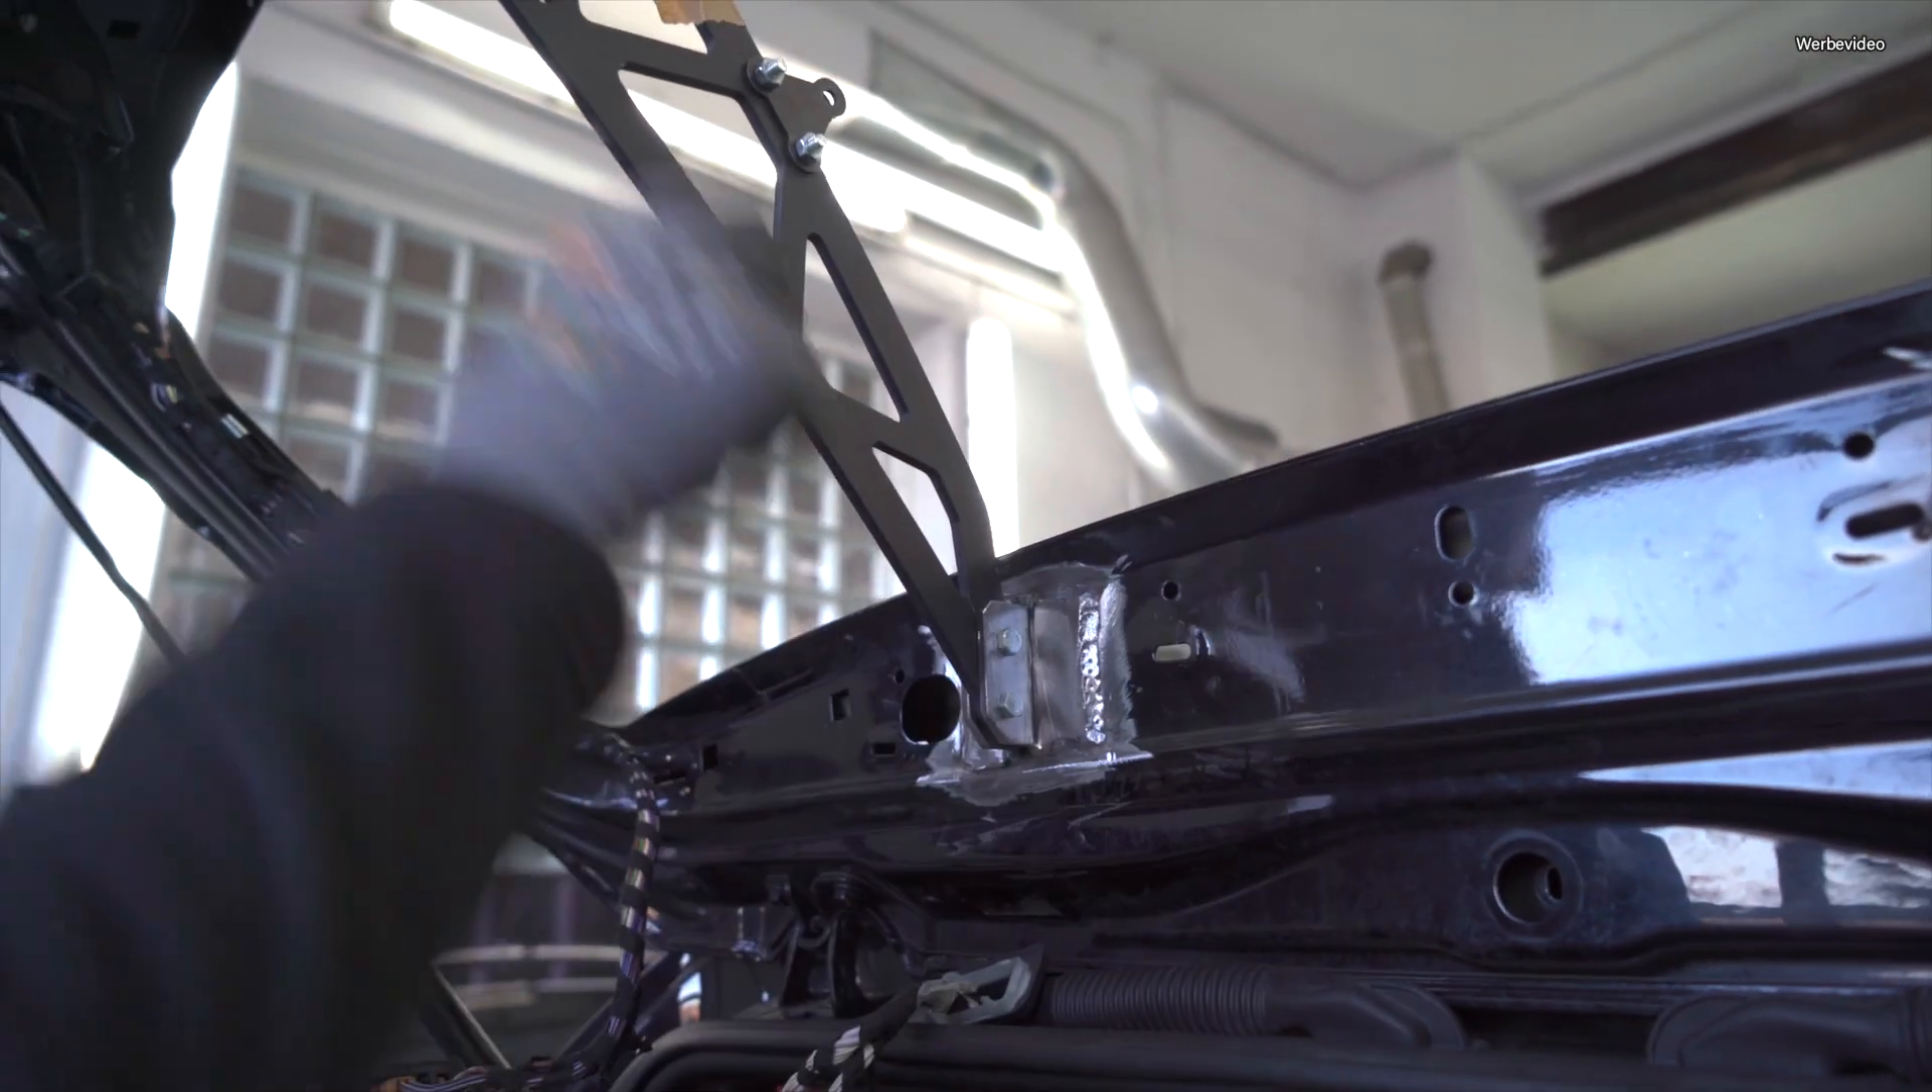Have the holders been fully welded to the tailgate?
Yes.